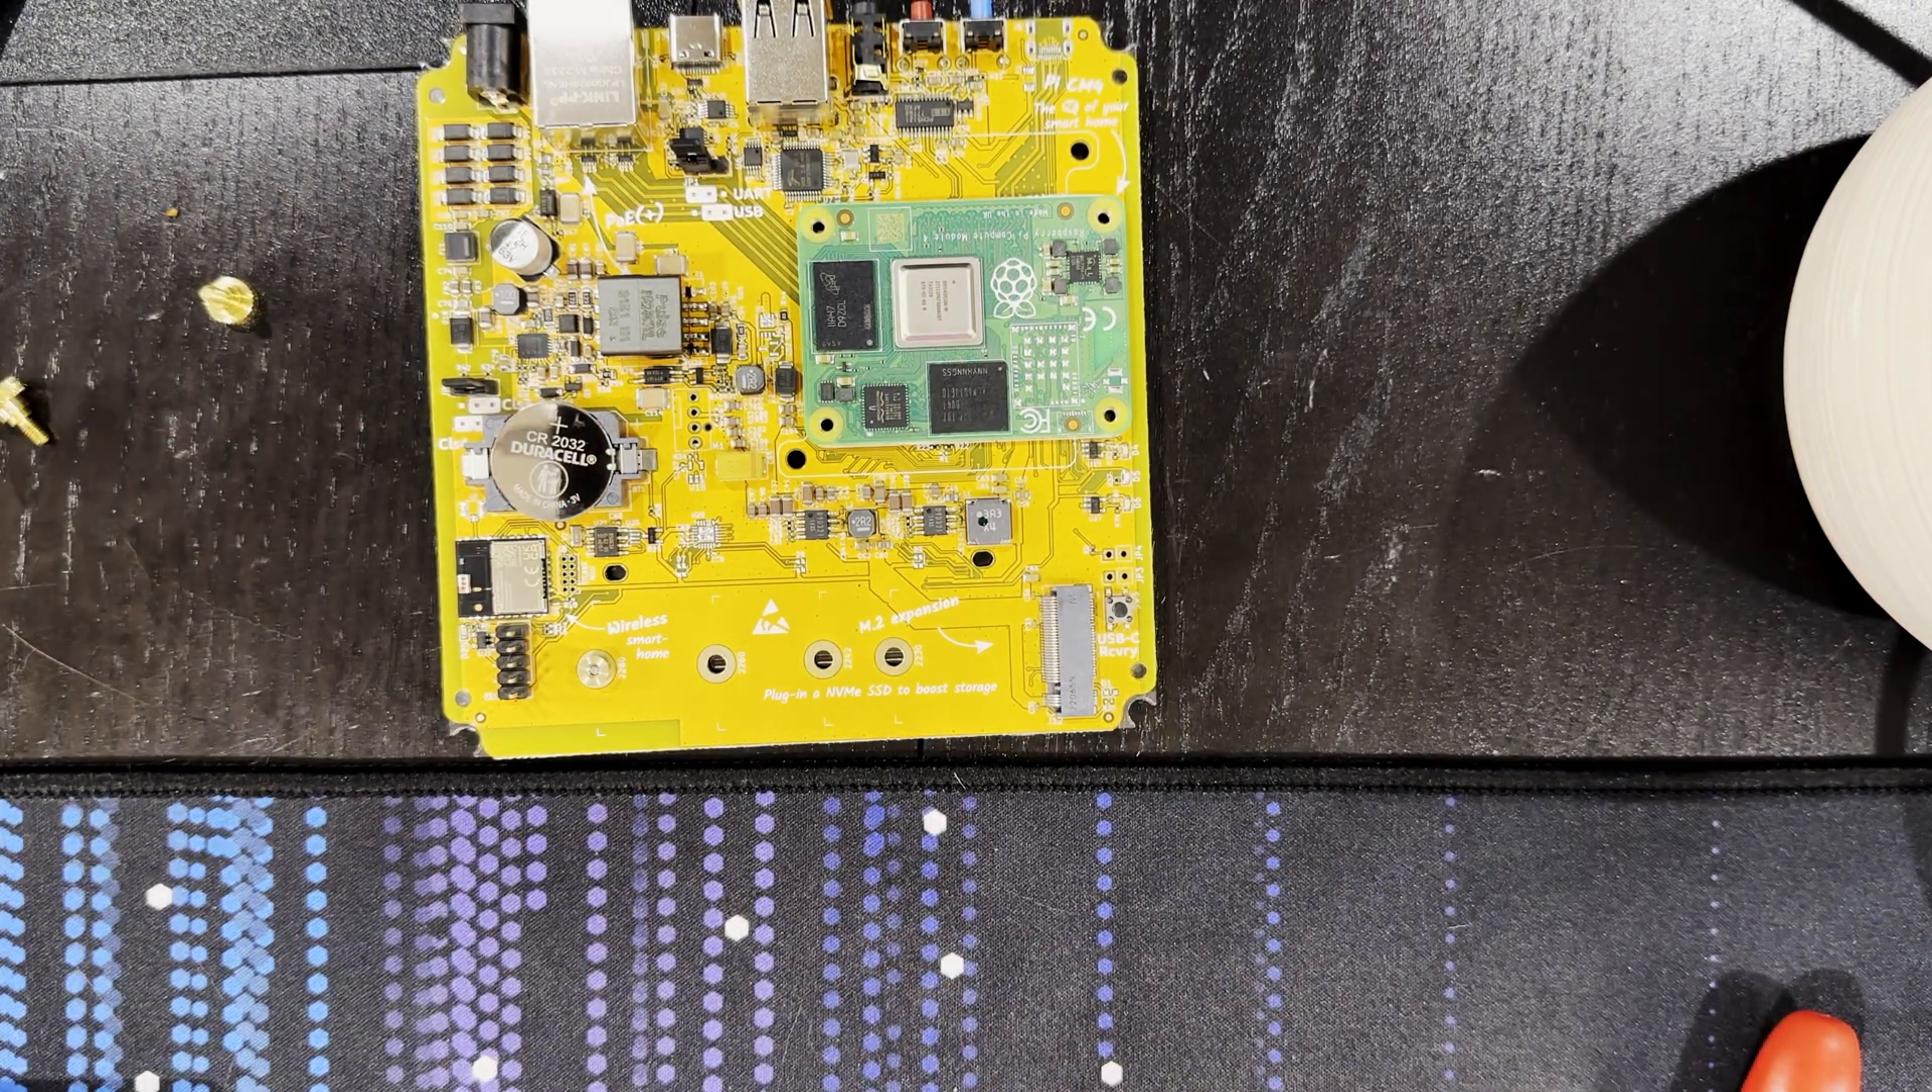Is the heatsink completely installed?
No.